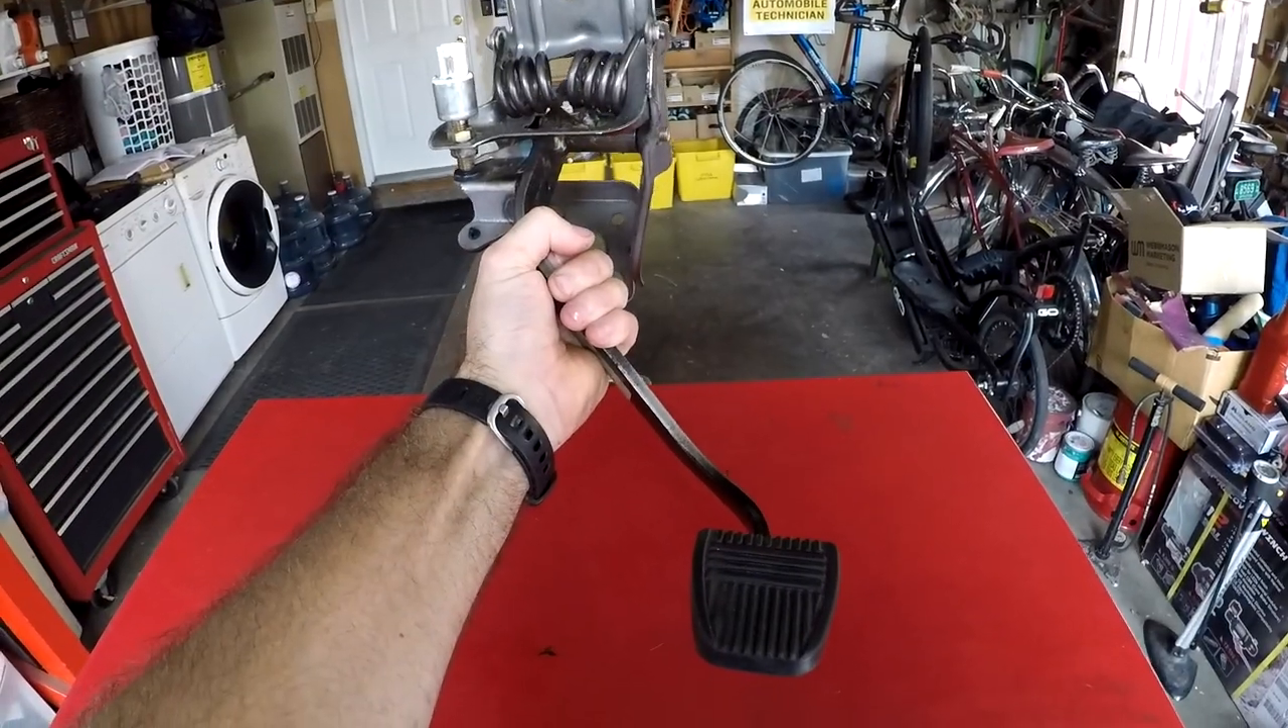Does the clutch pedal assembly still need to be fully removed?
No.